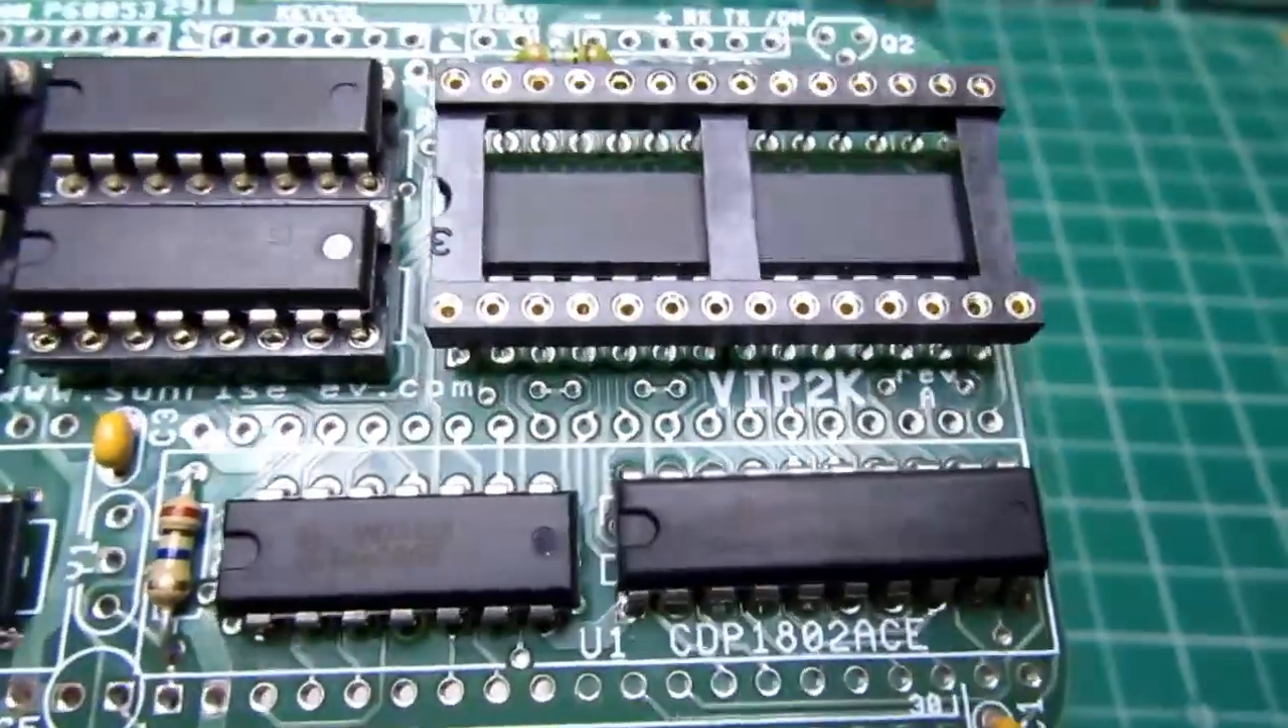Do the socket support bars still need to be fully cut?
Yes.